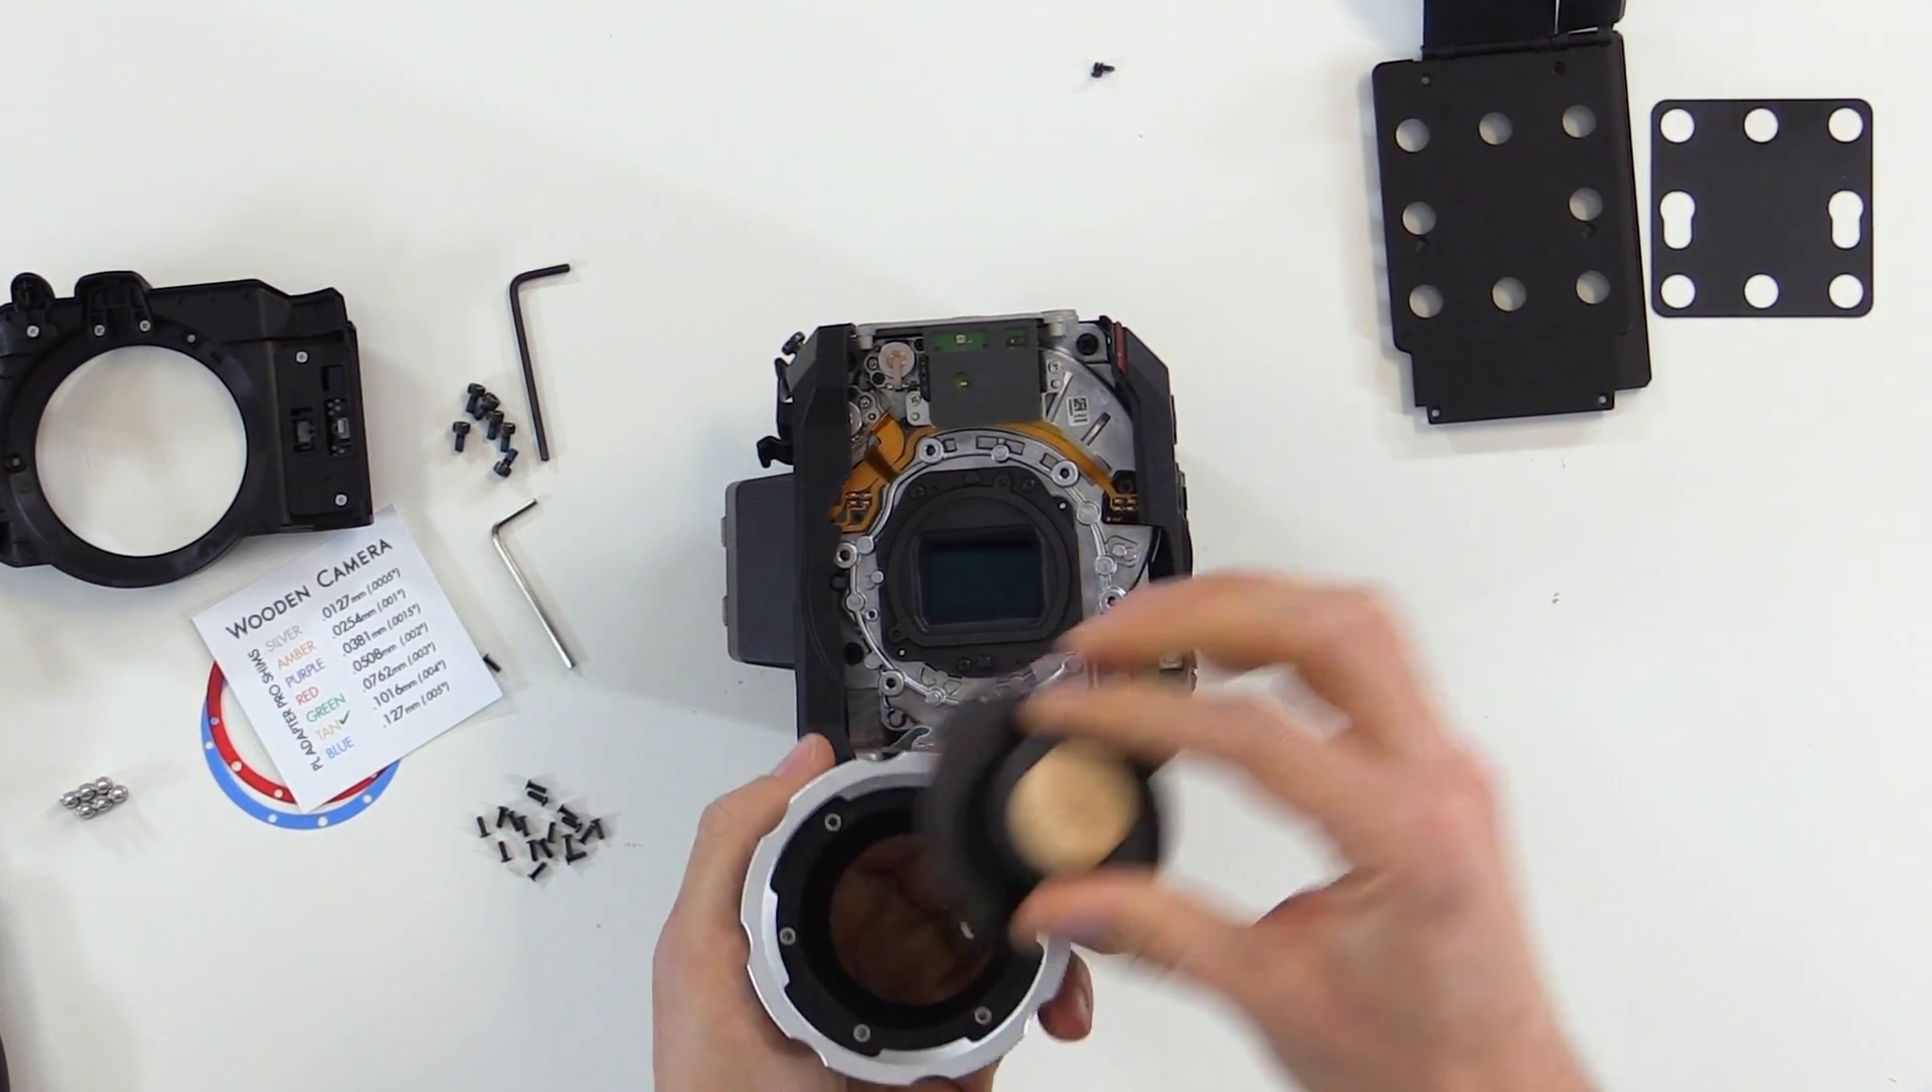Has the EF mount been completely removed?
Yes.